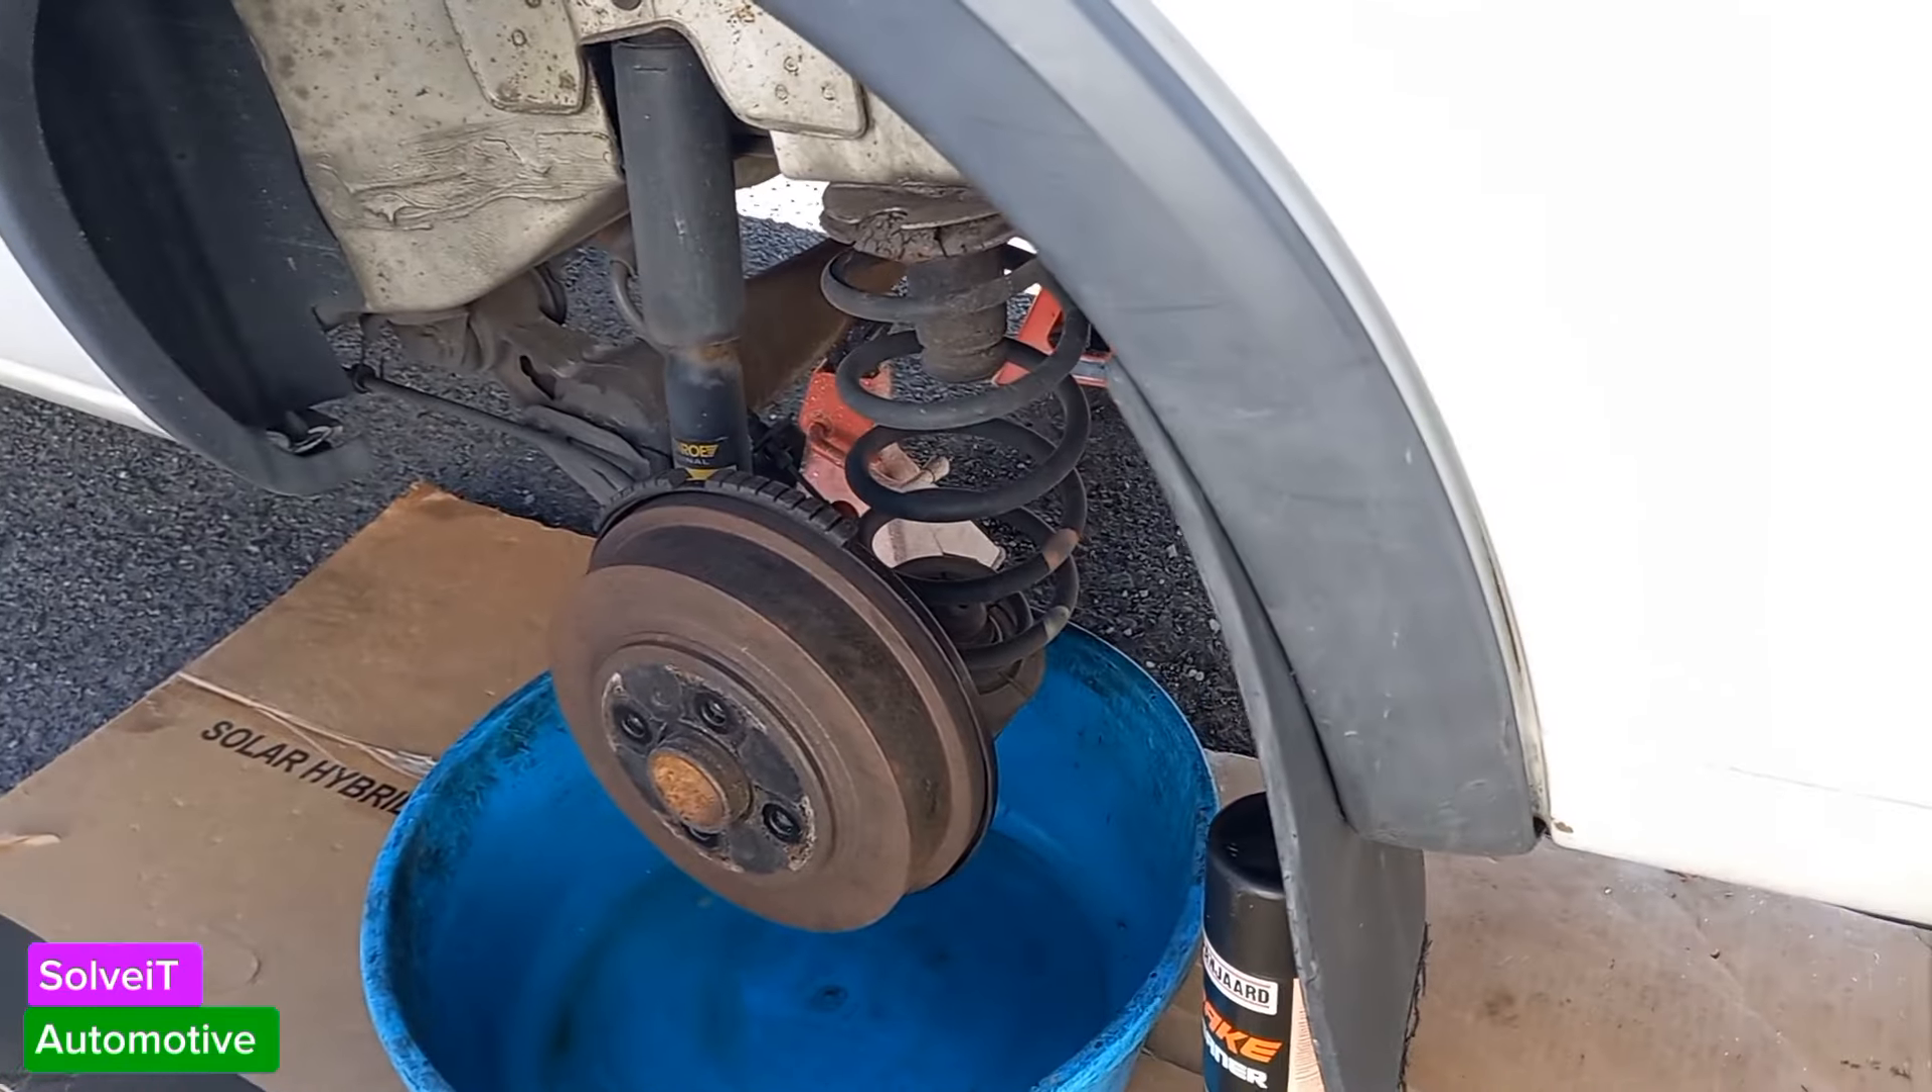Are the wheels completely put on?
No.